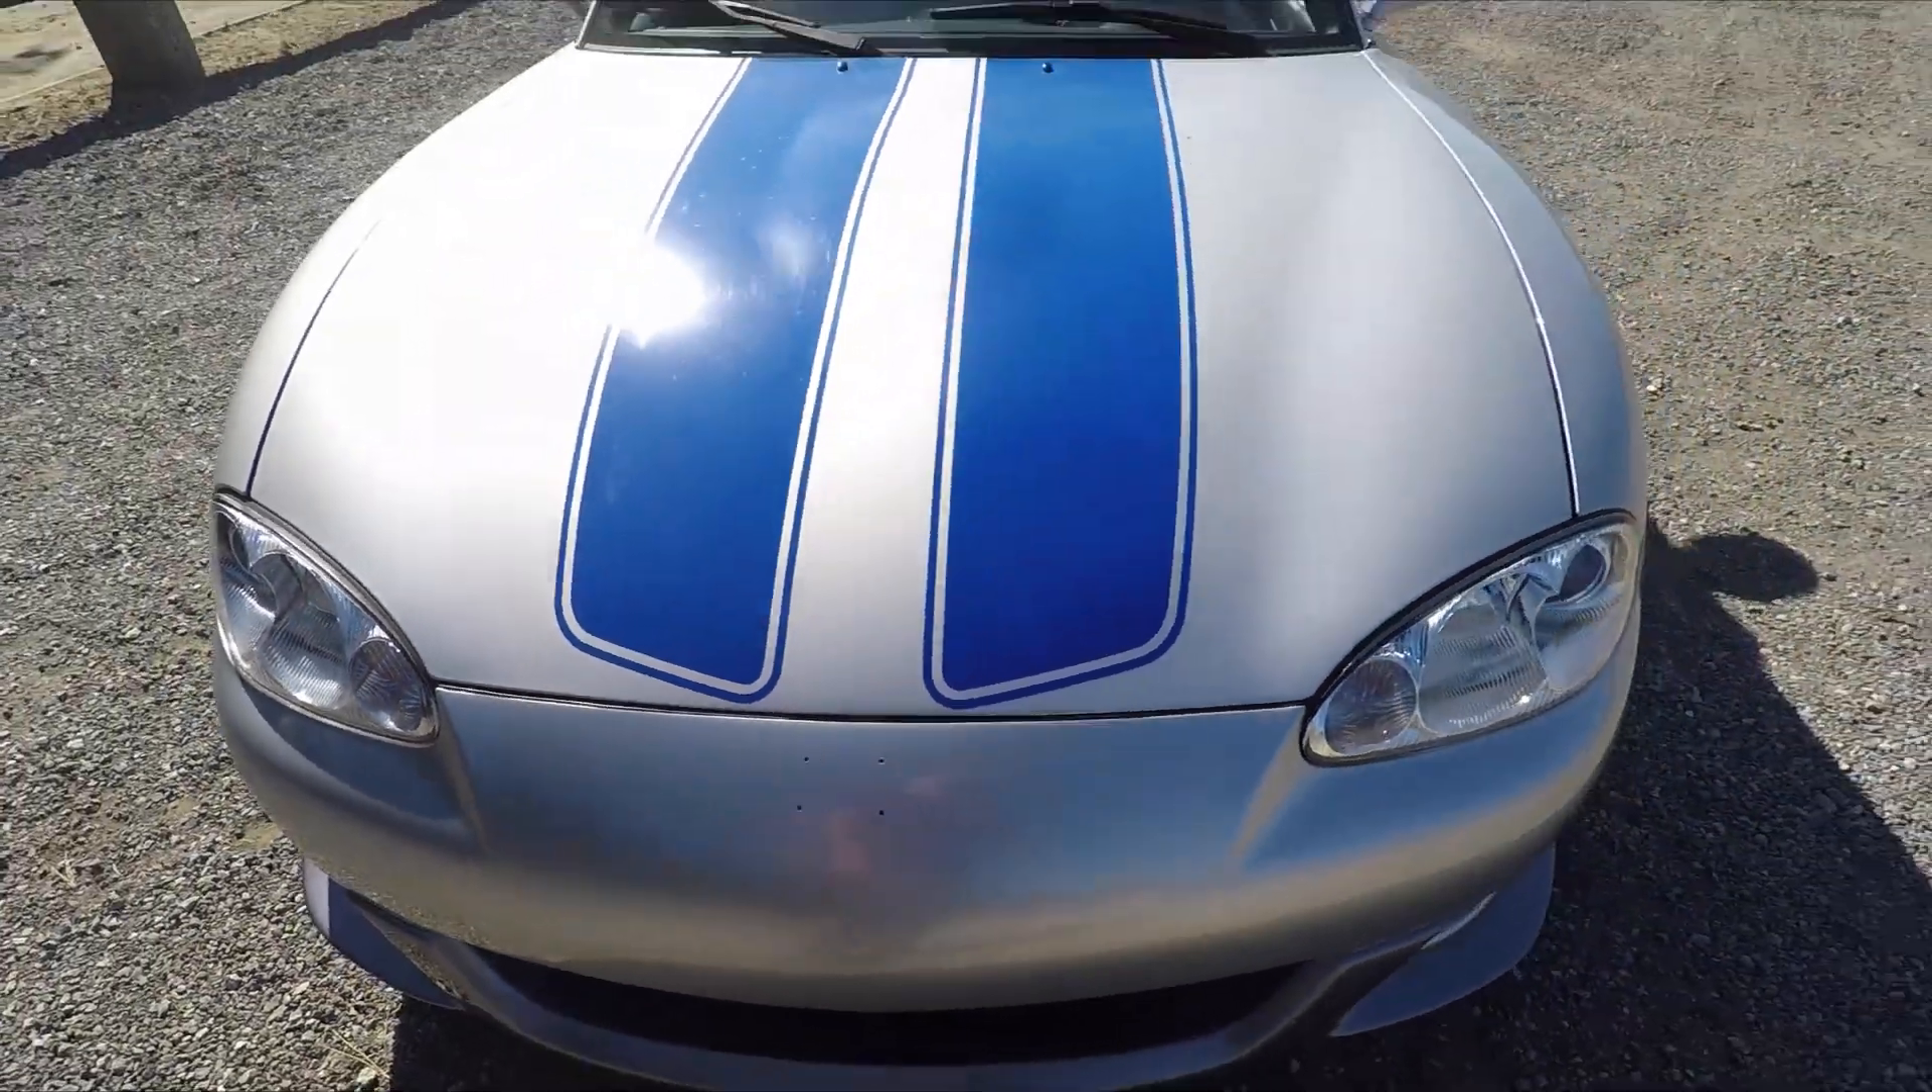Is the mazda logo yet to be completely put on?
Yes.